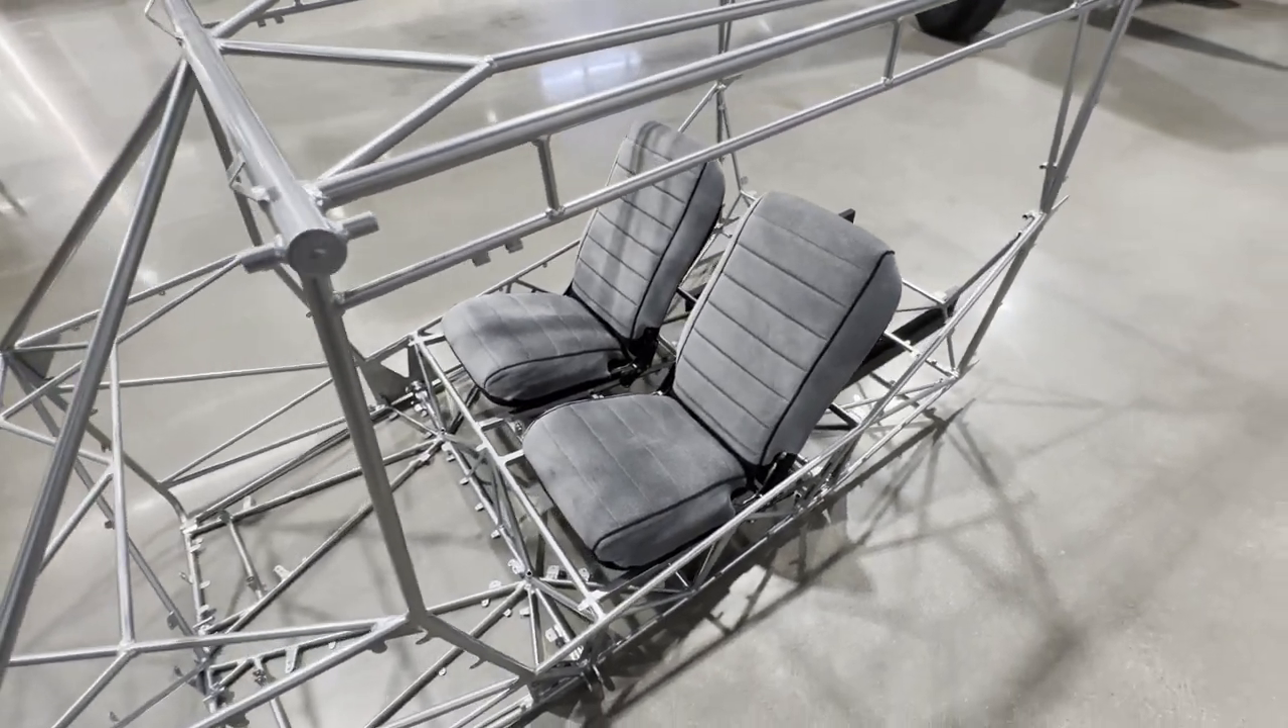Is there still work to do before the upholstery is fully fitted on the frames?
No.